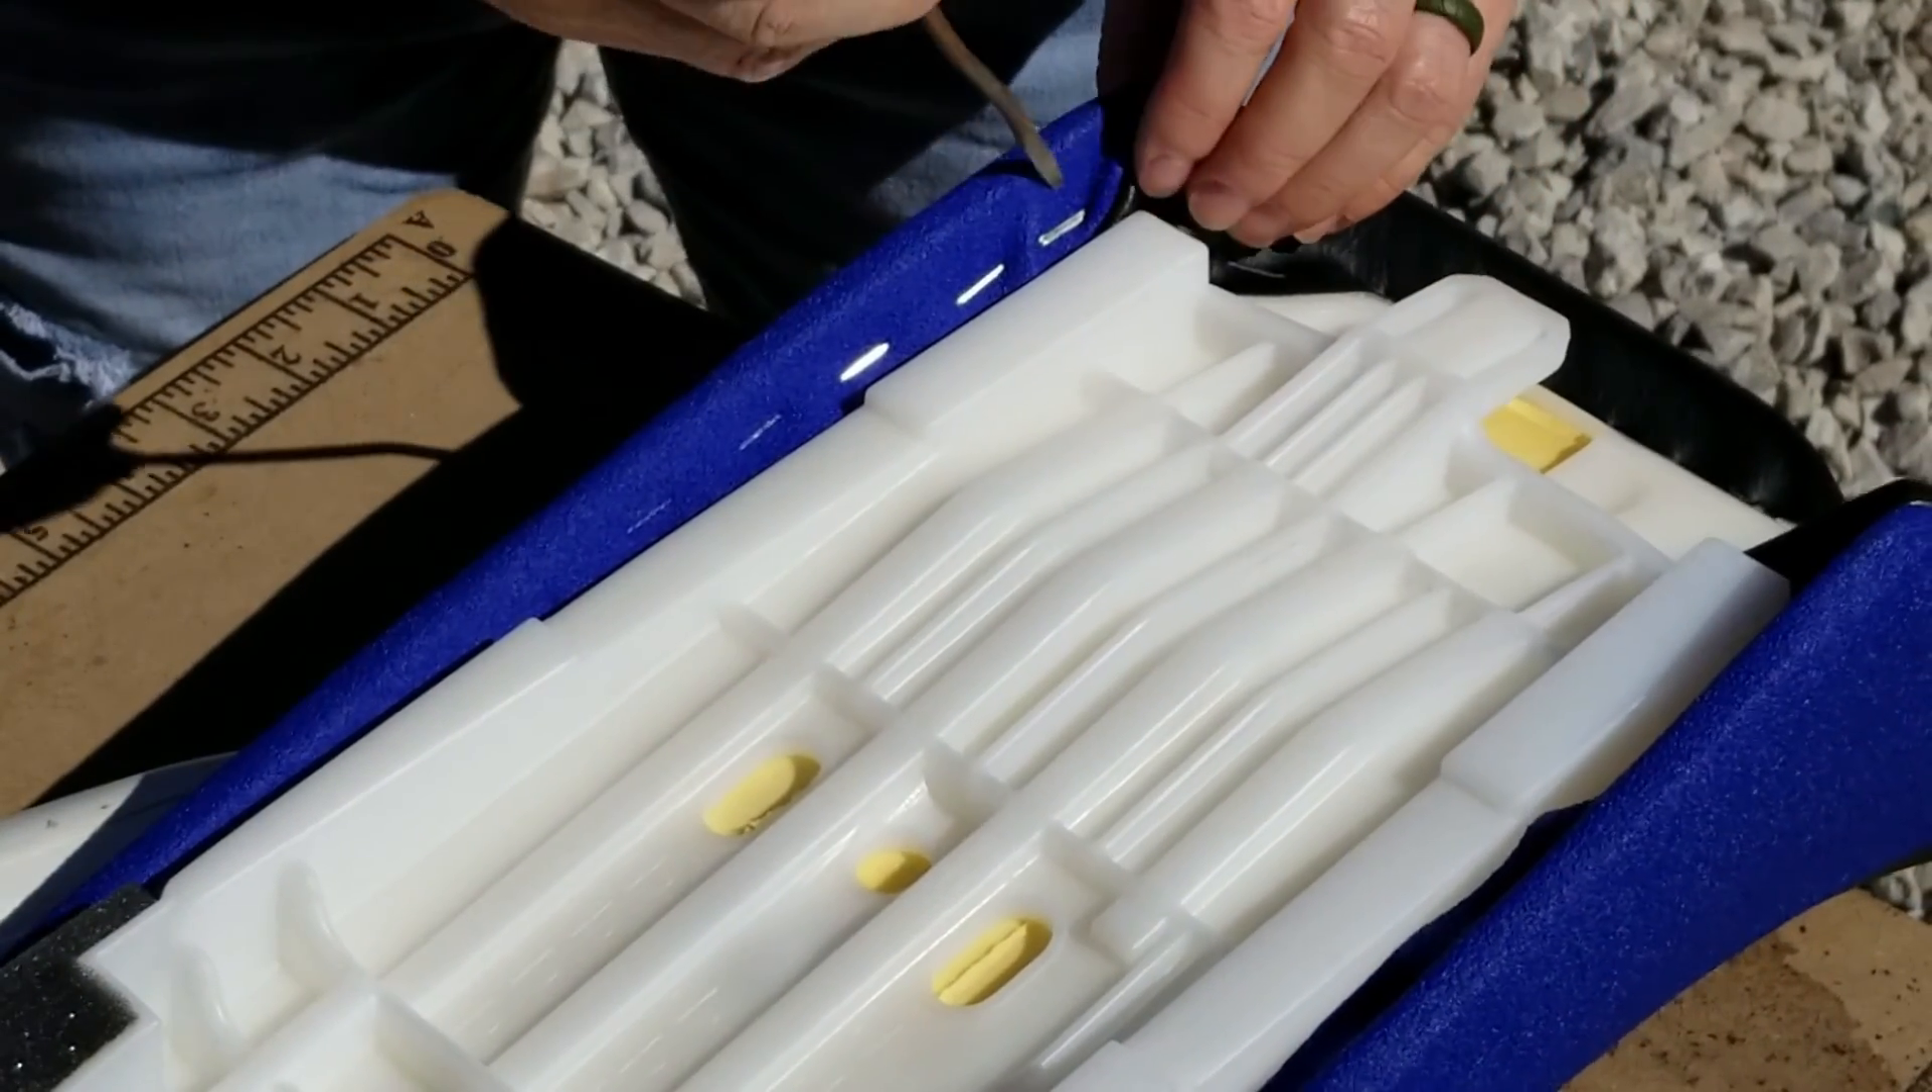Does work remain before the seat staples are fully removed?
Yes.